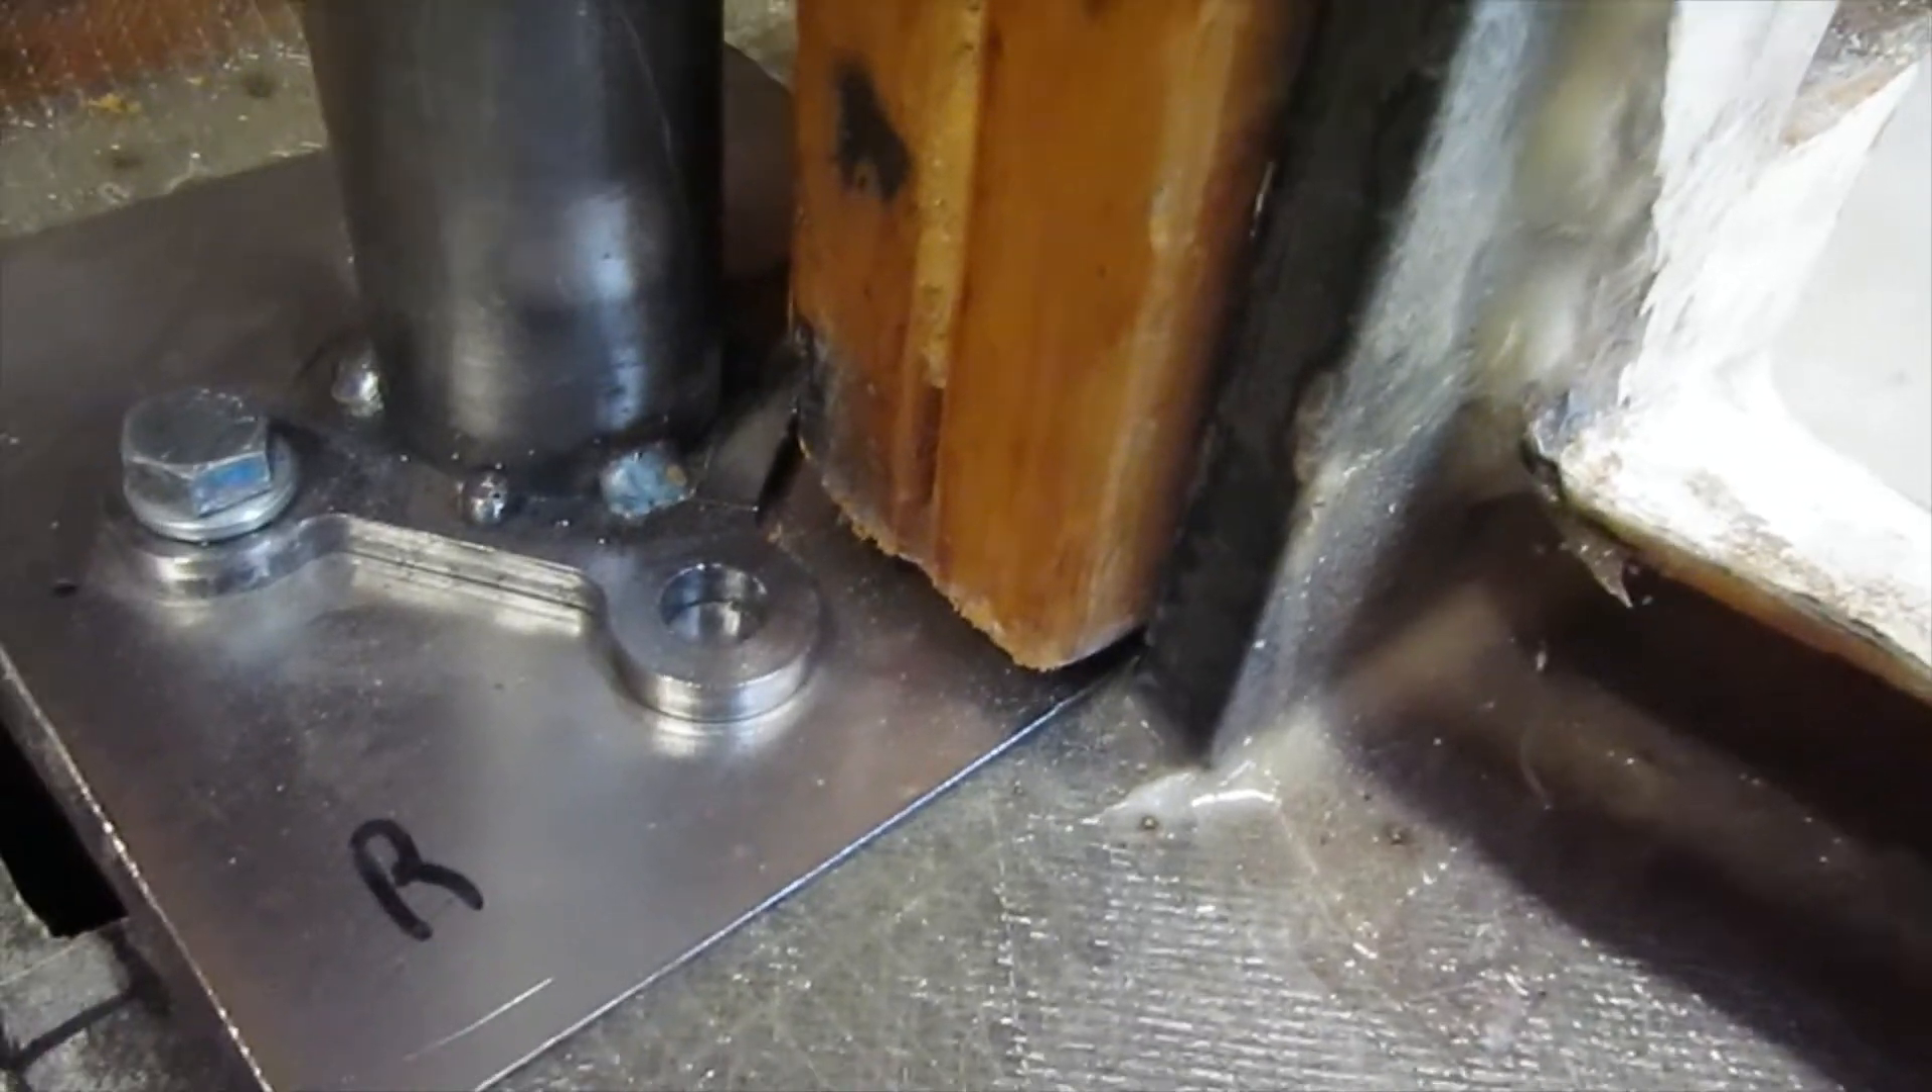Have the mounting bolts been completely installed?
No.